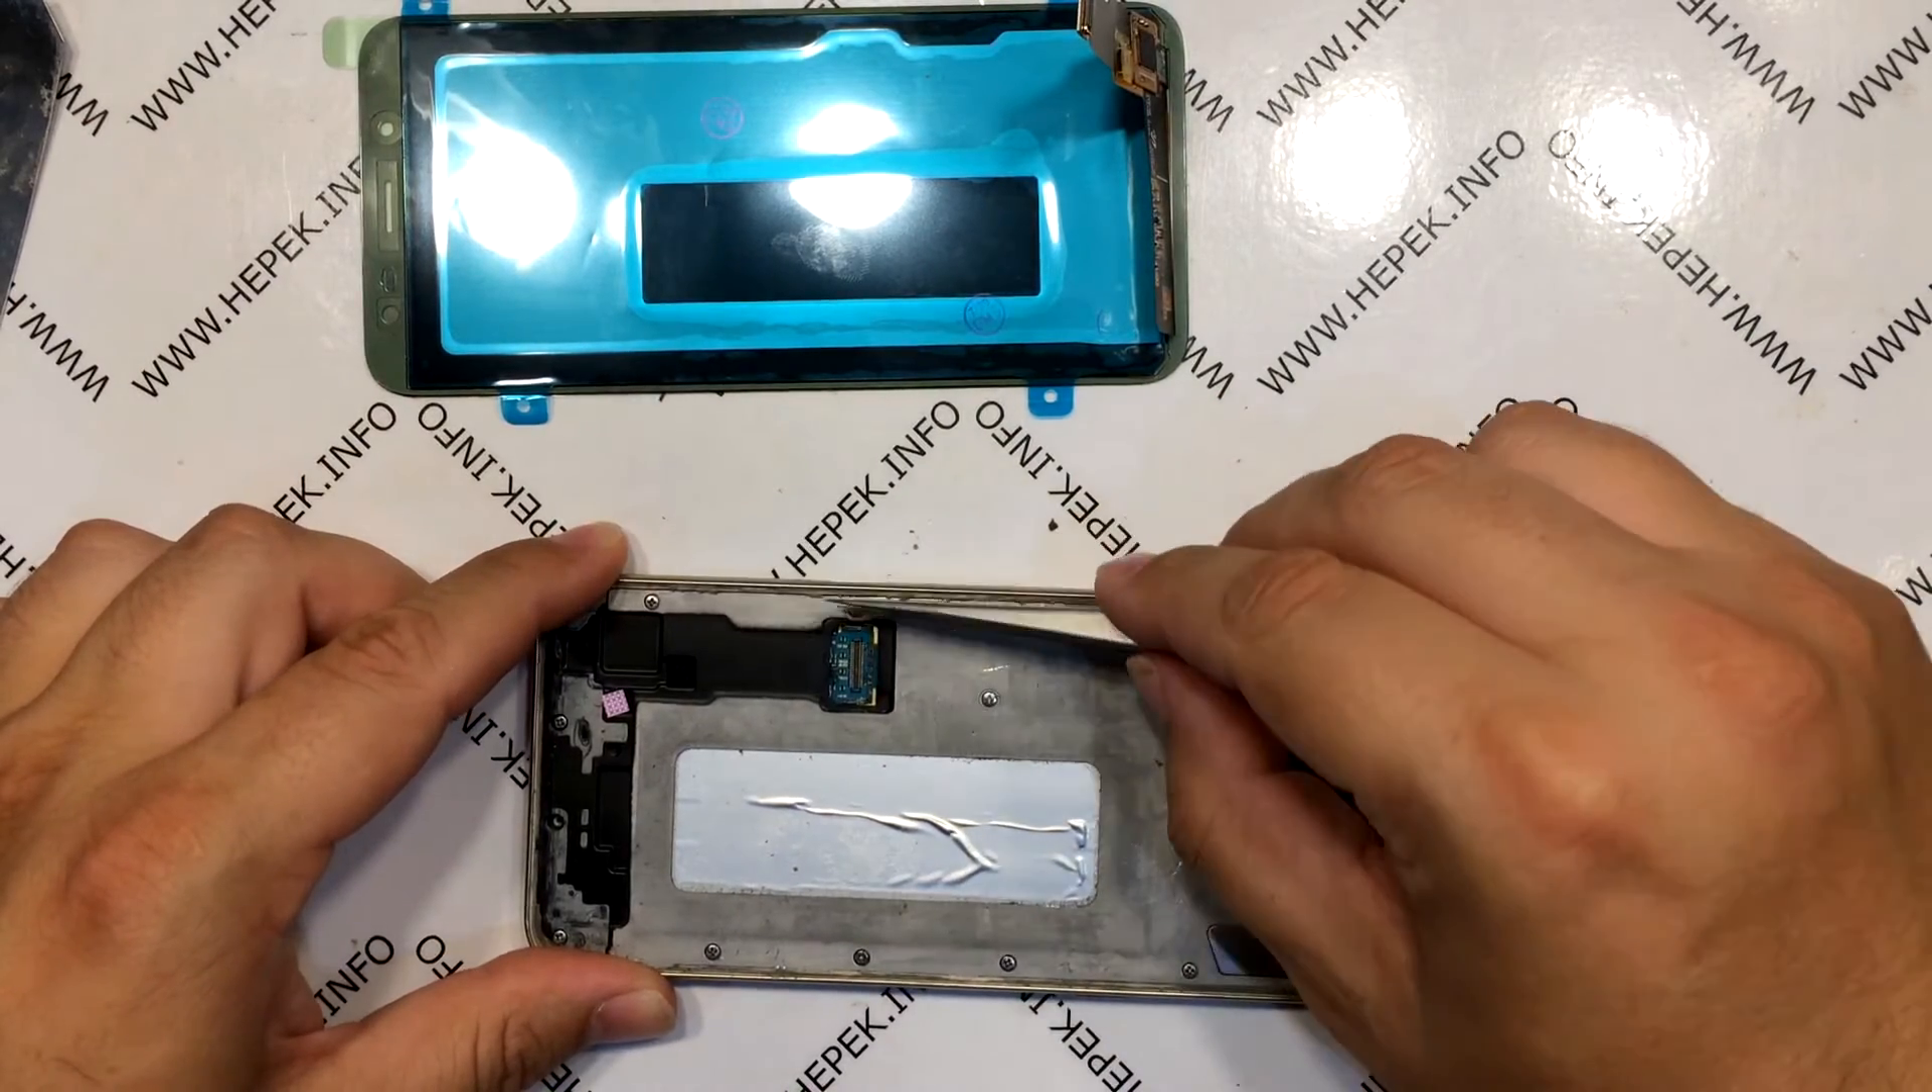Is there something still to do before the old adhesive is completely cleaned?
Yes.